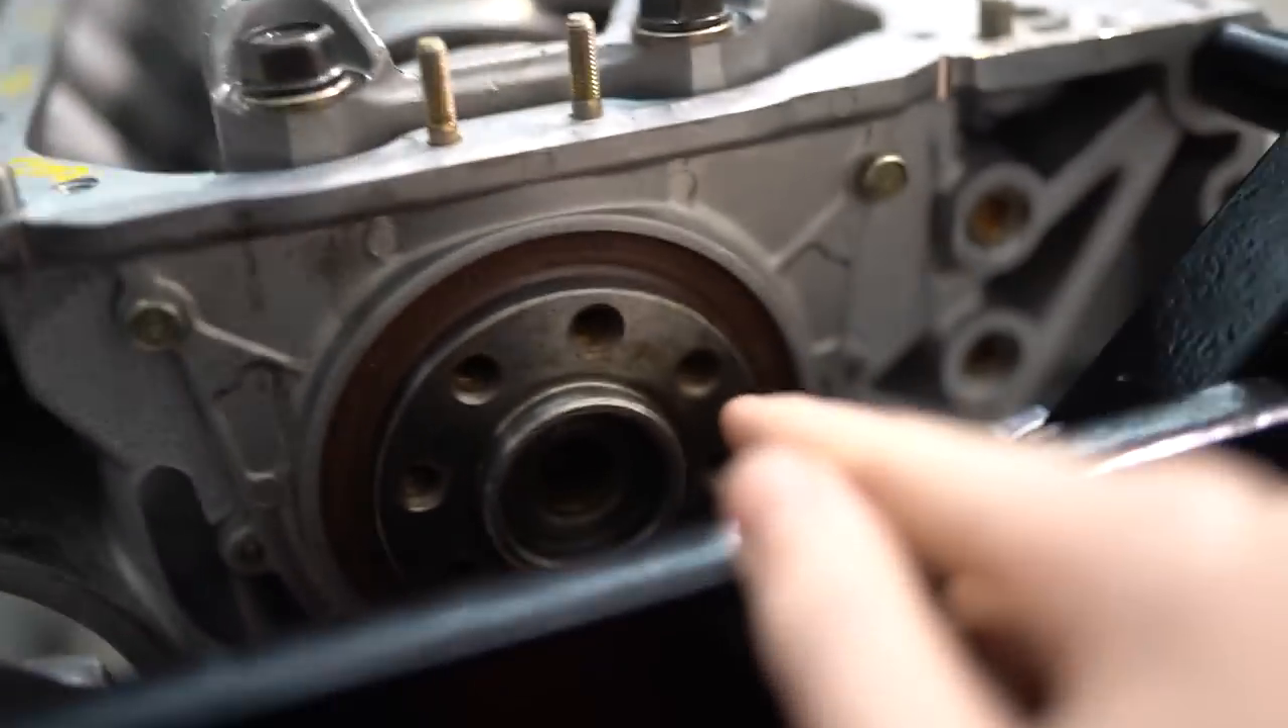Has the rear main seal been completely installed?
Yes.